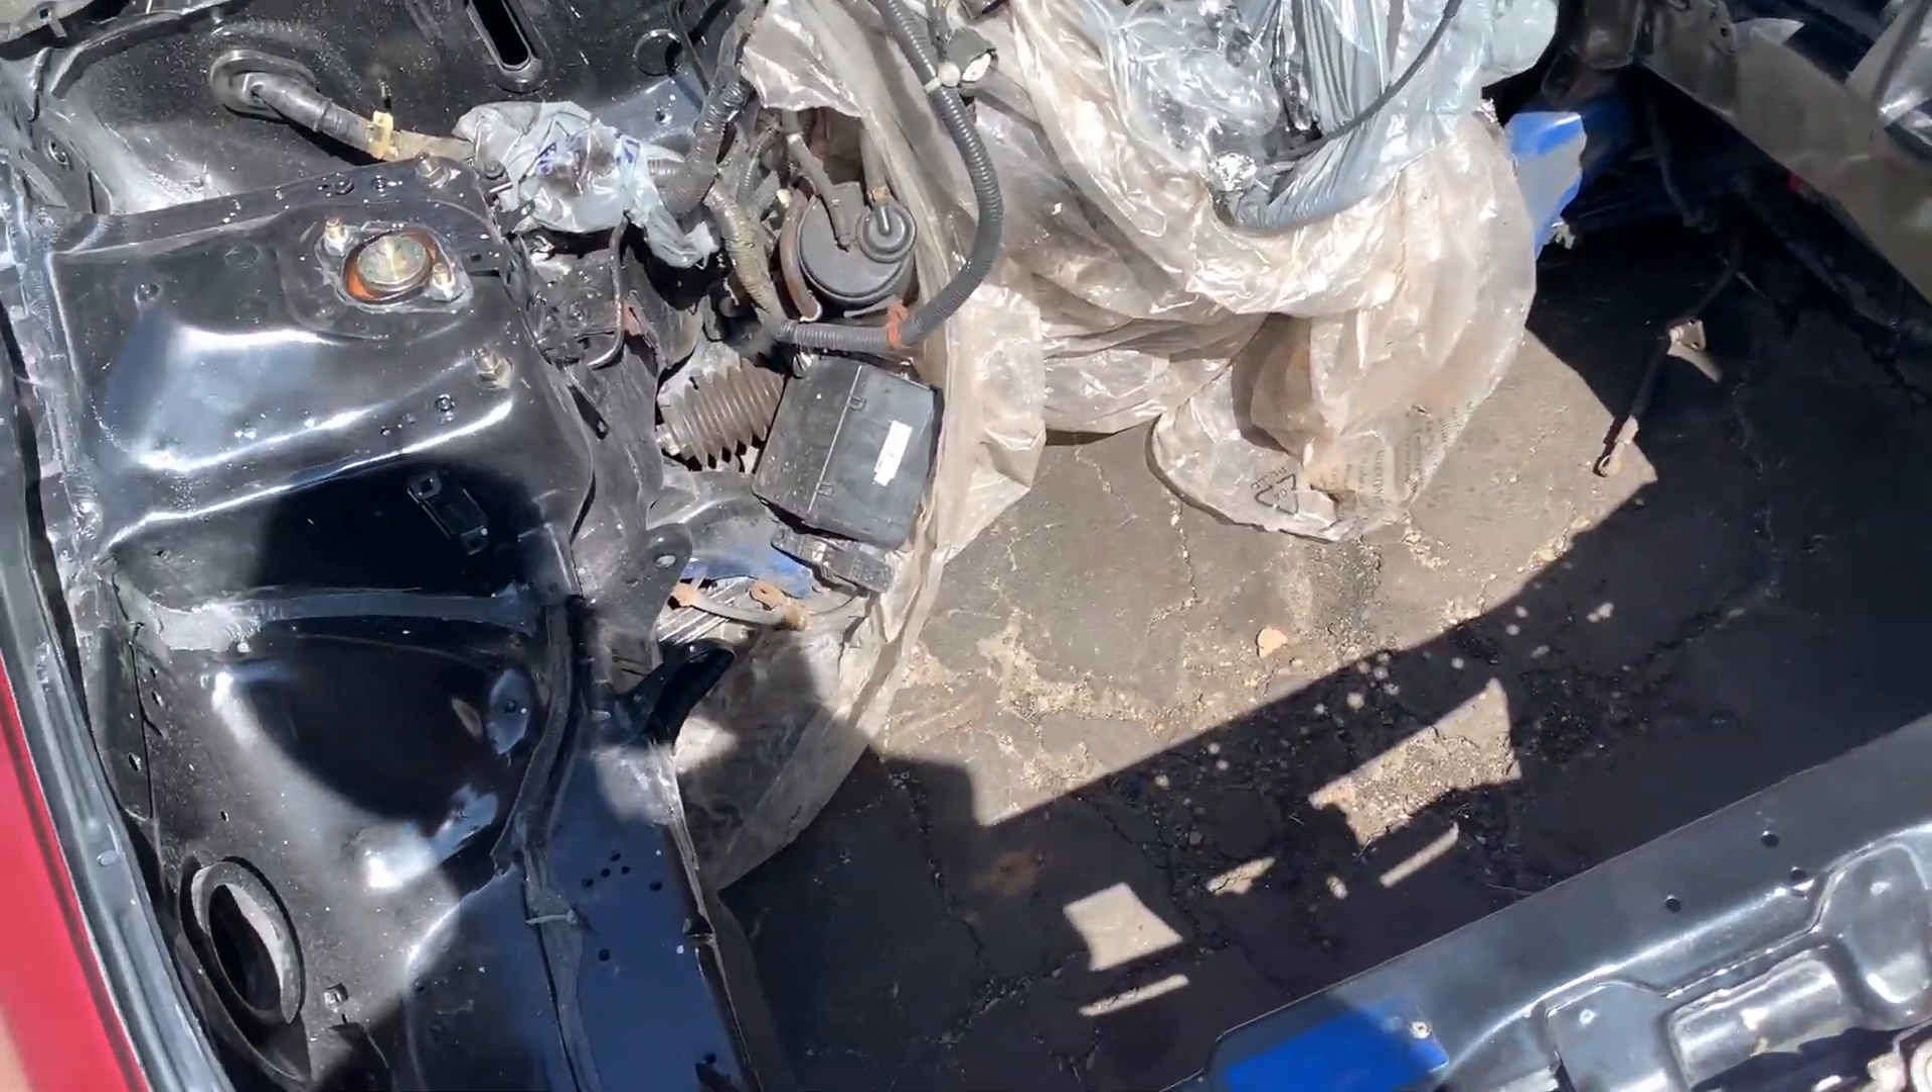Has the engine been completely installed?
No.